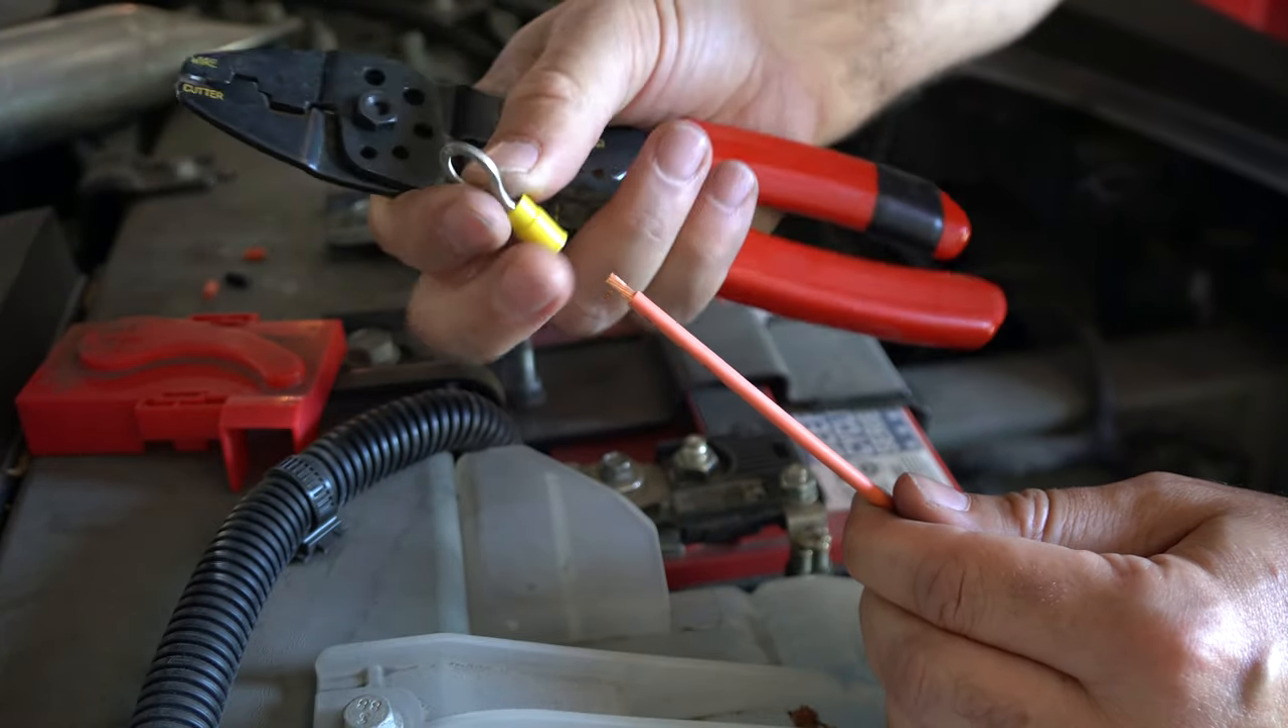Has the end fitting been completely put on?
No.